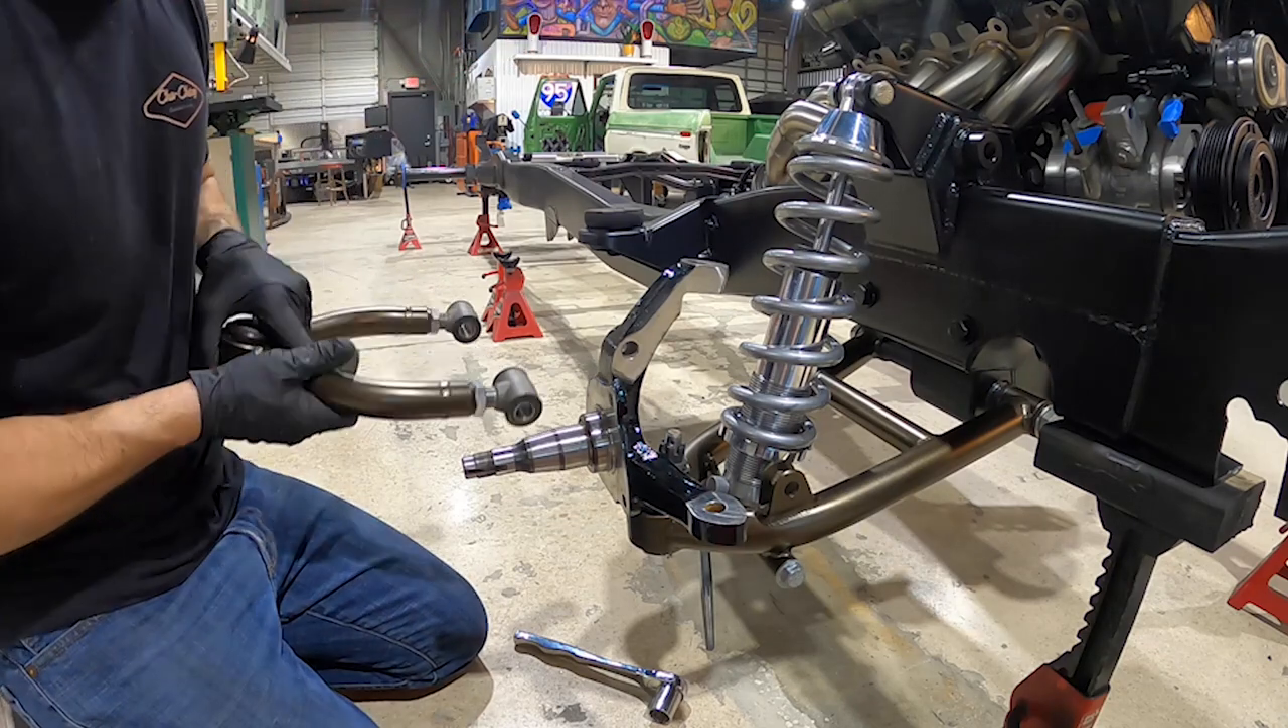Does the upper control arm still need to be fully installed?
Yes.